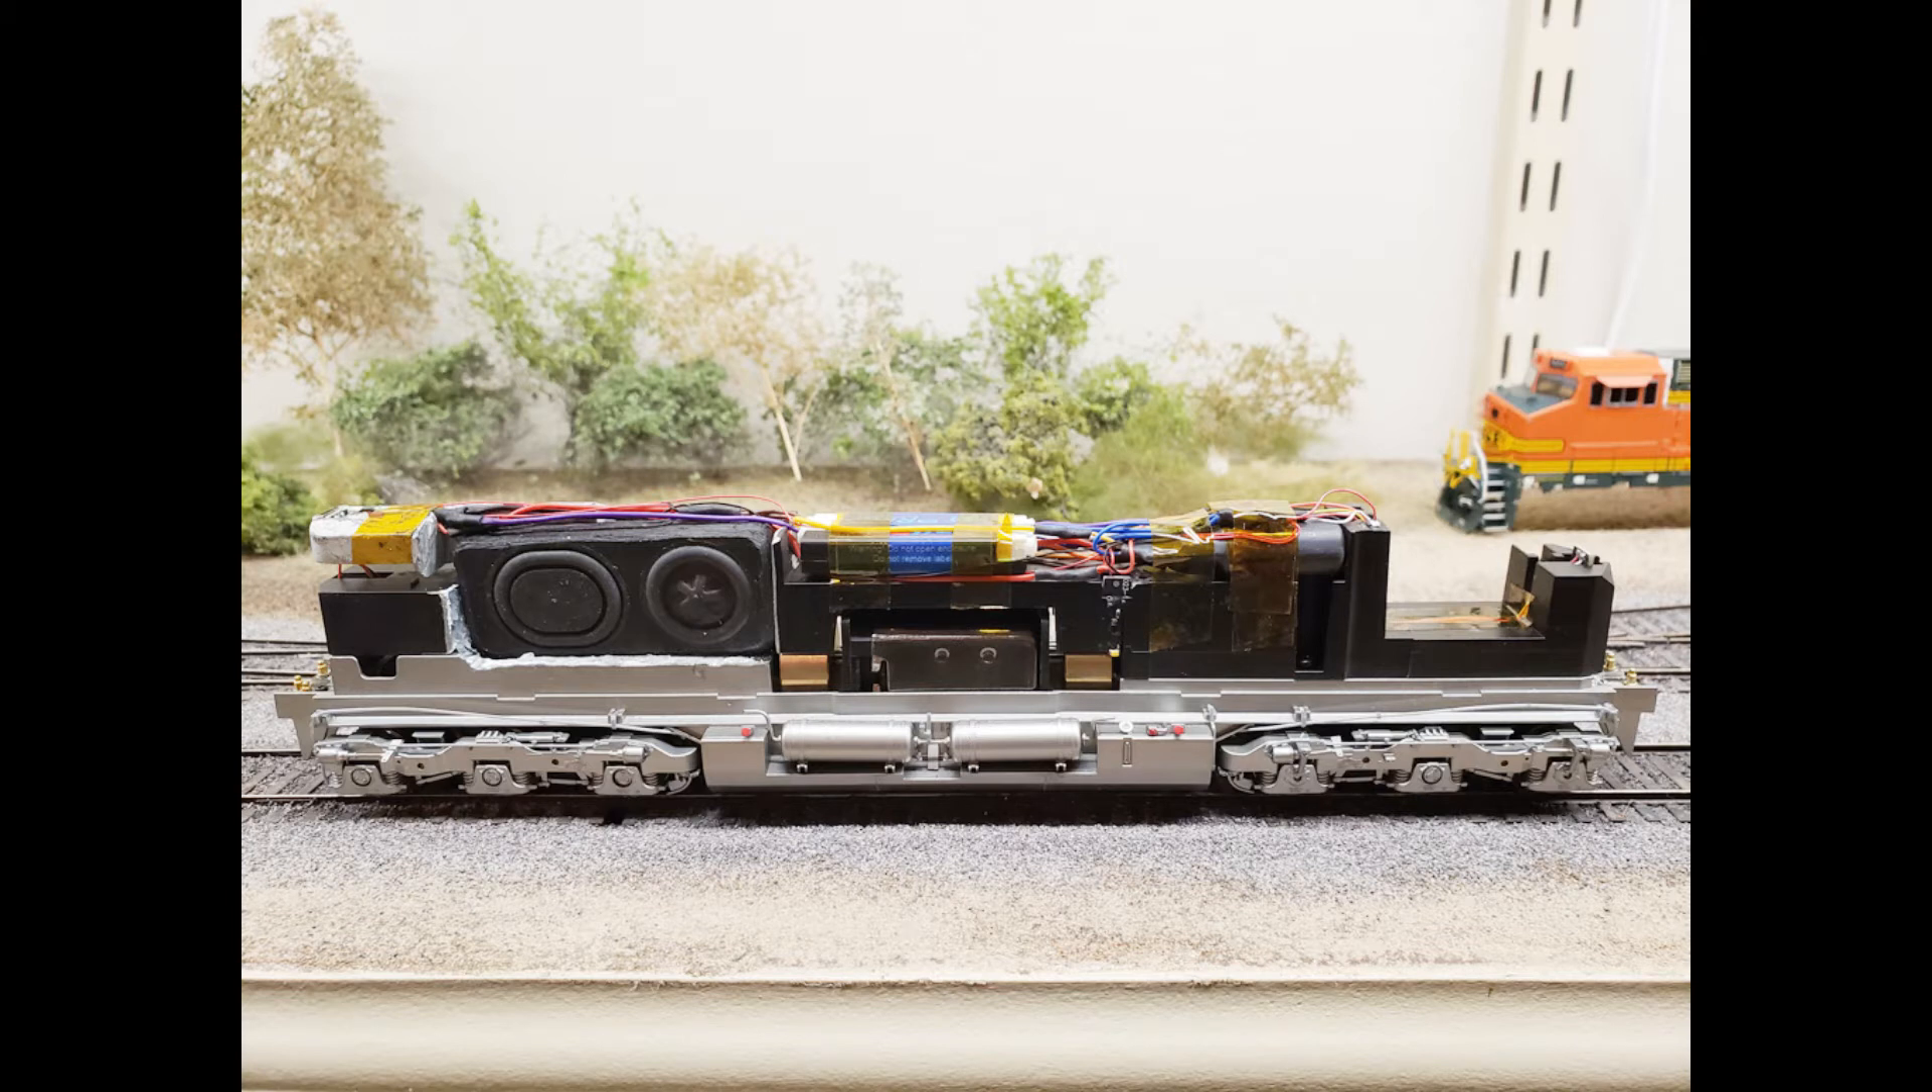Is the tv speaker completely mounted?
Yes.